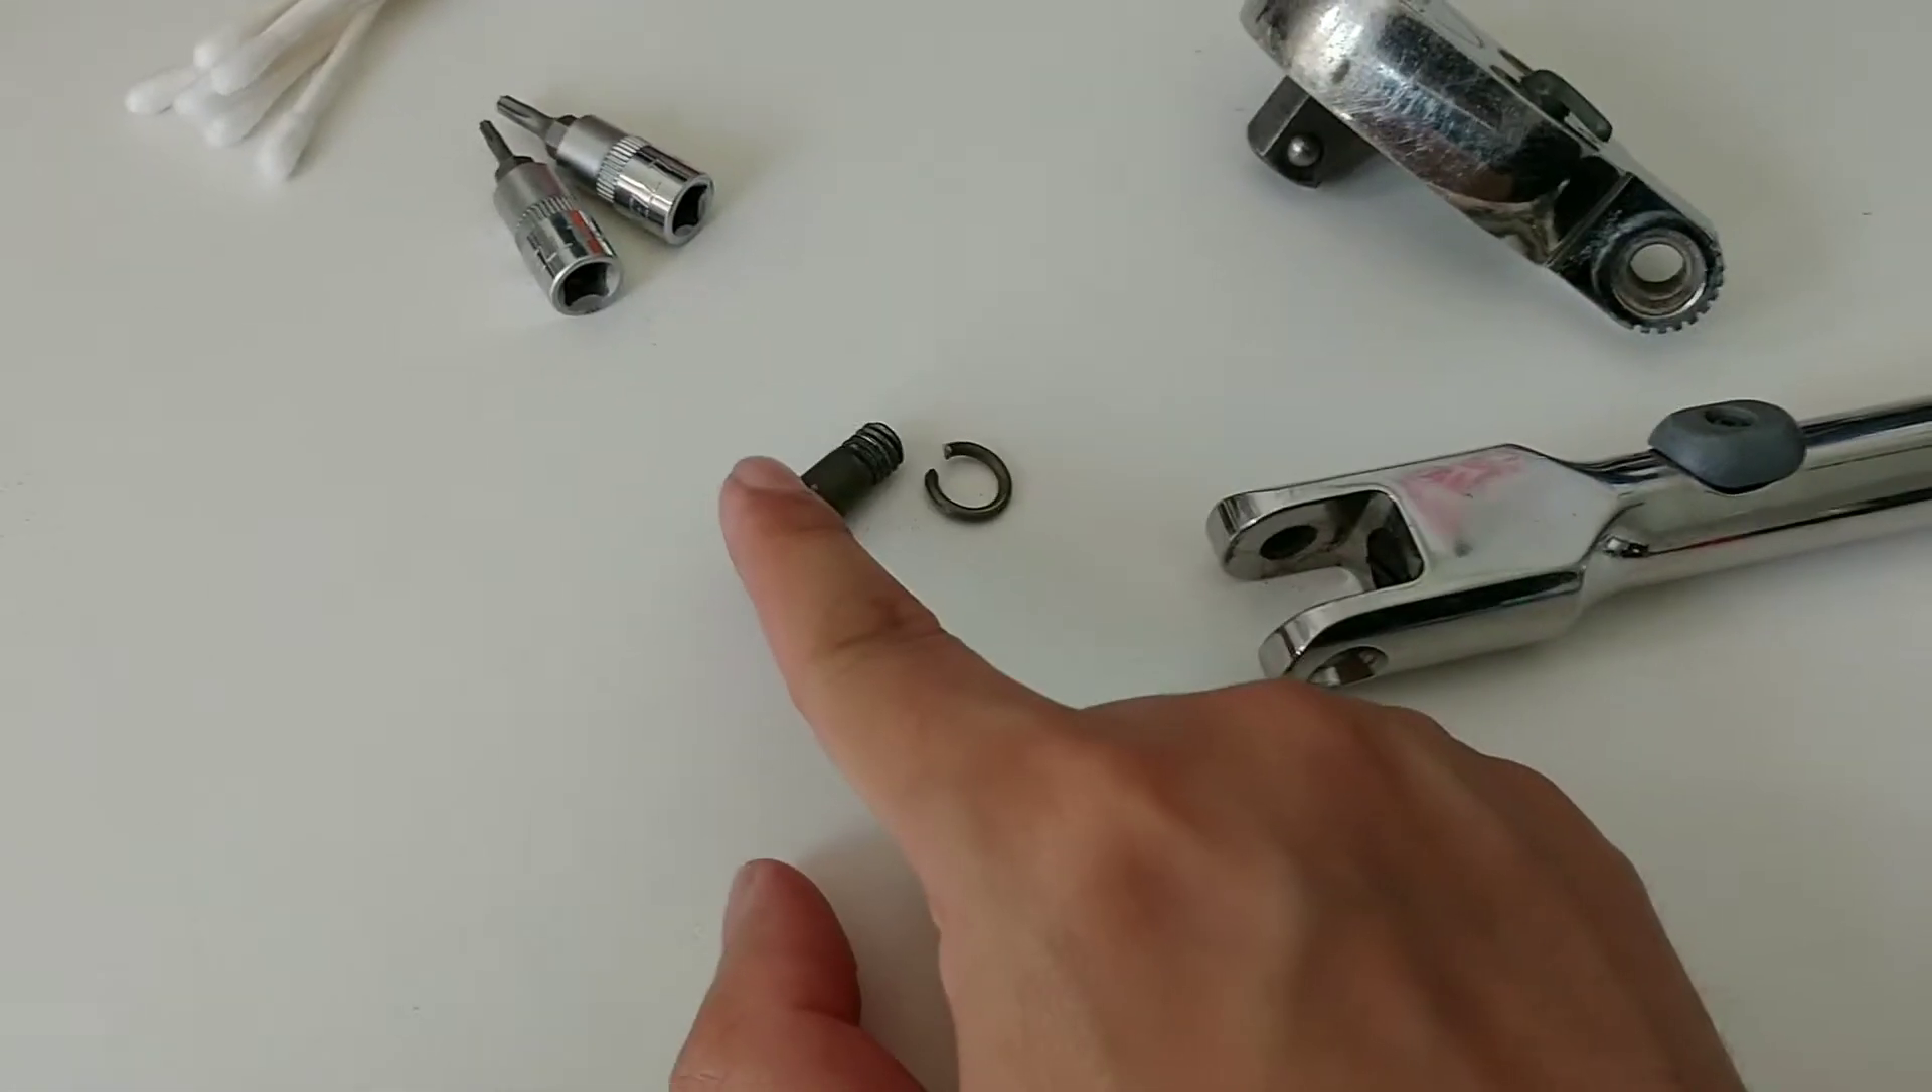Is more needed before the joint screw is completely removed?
No.